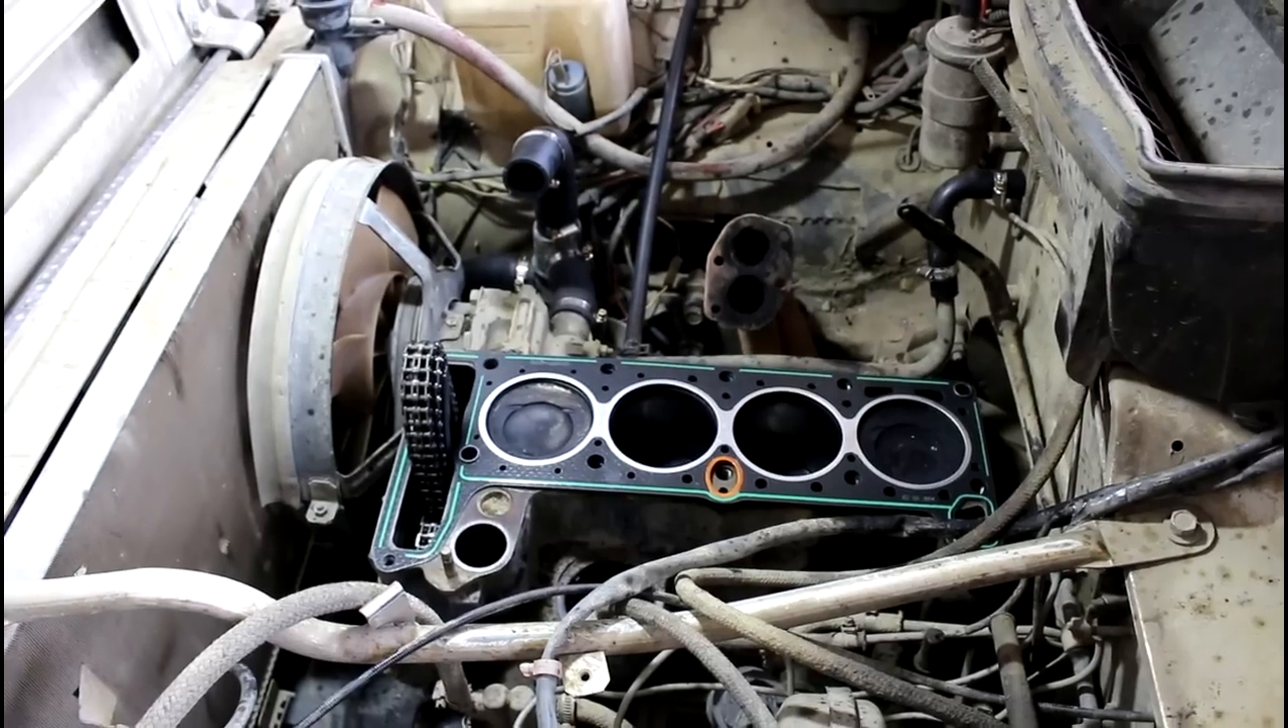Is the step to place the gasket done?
Yes.